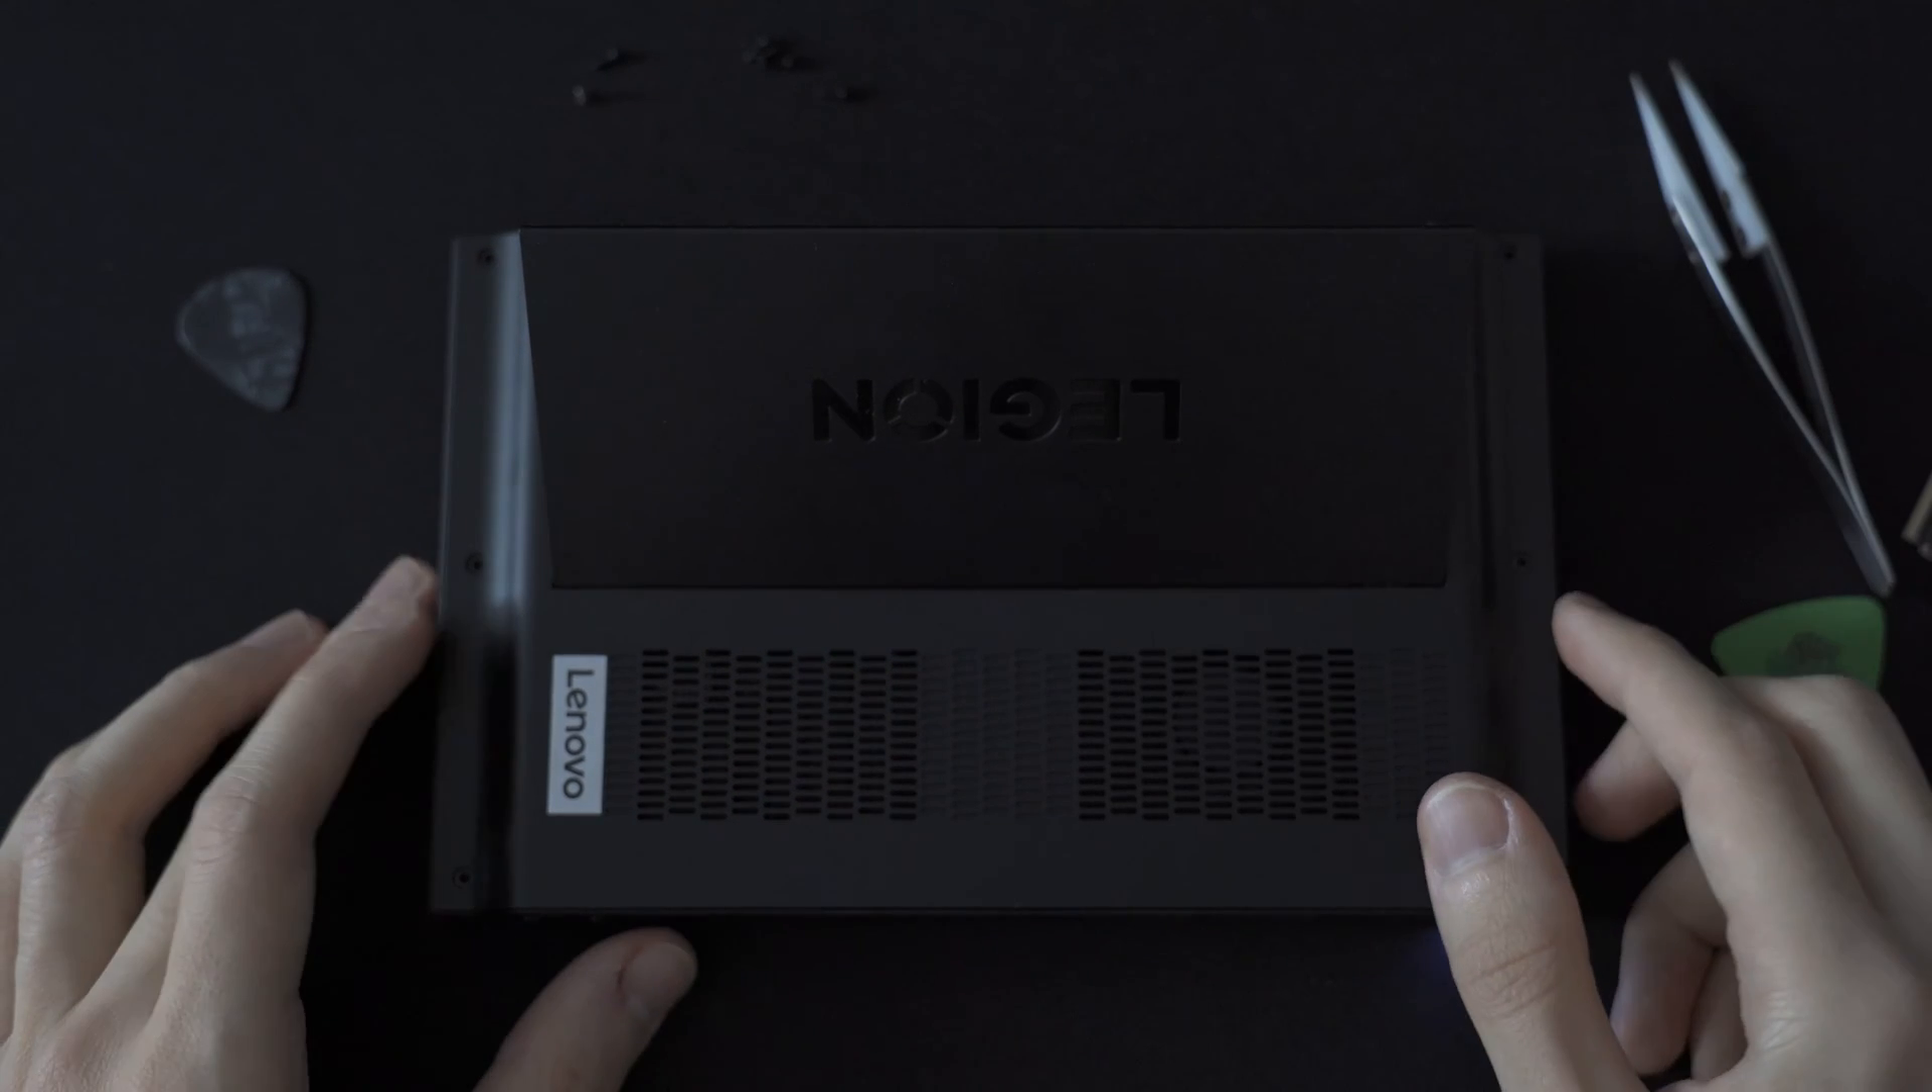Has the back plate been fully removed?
No.